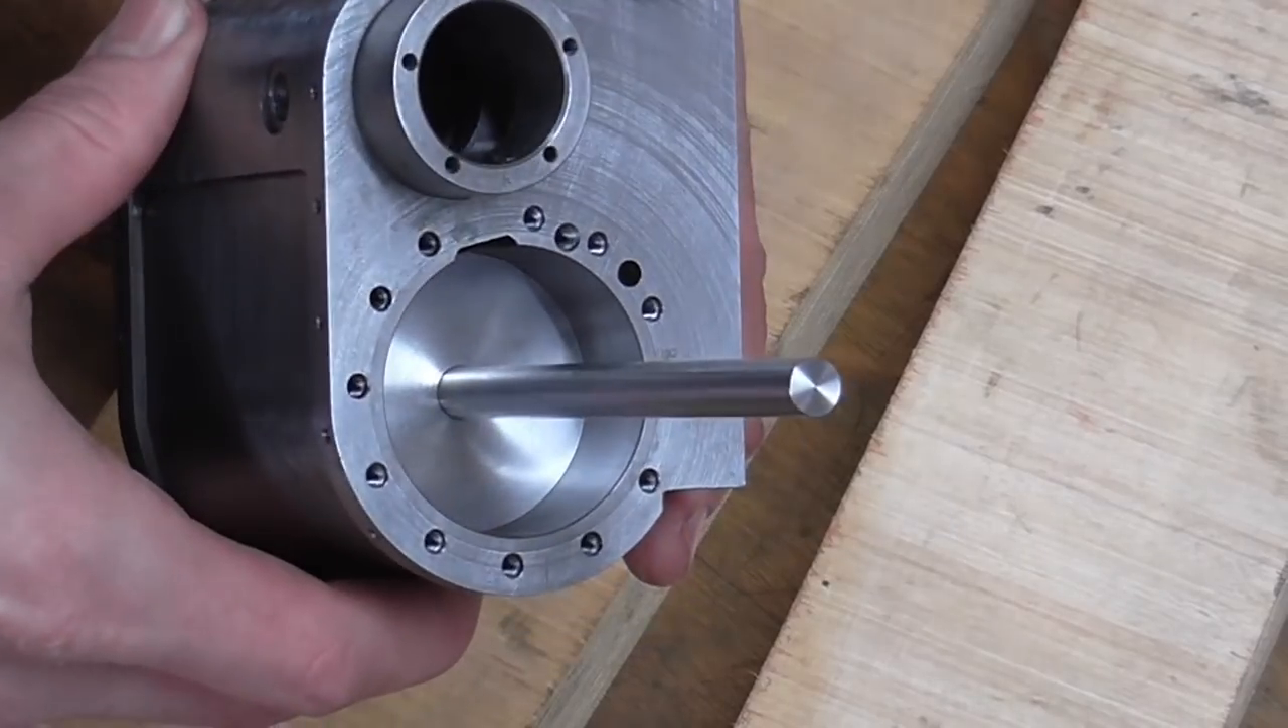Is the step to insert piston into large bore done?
Yes.